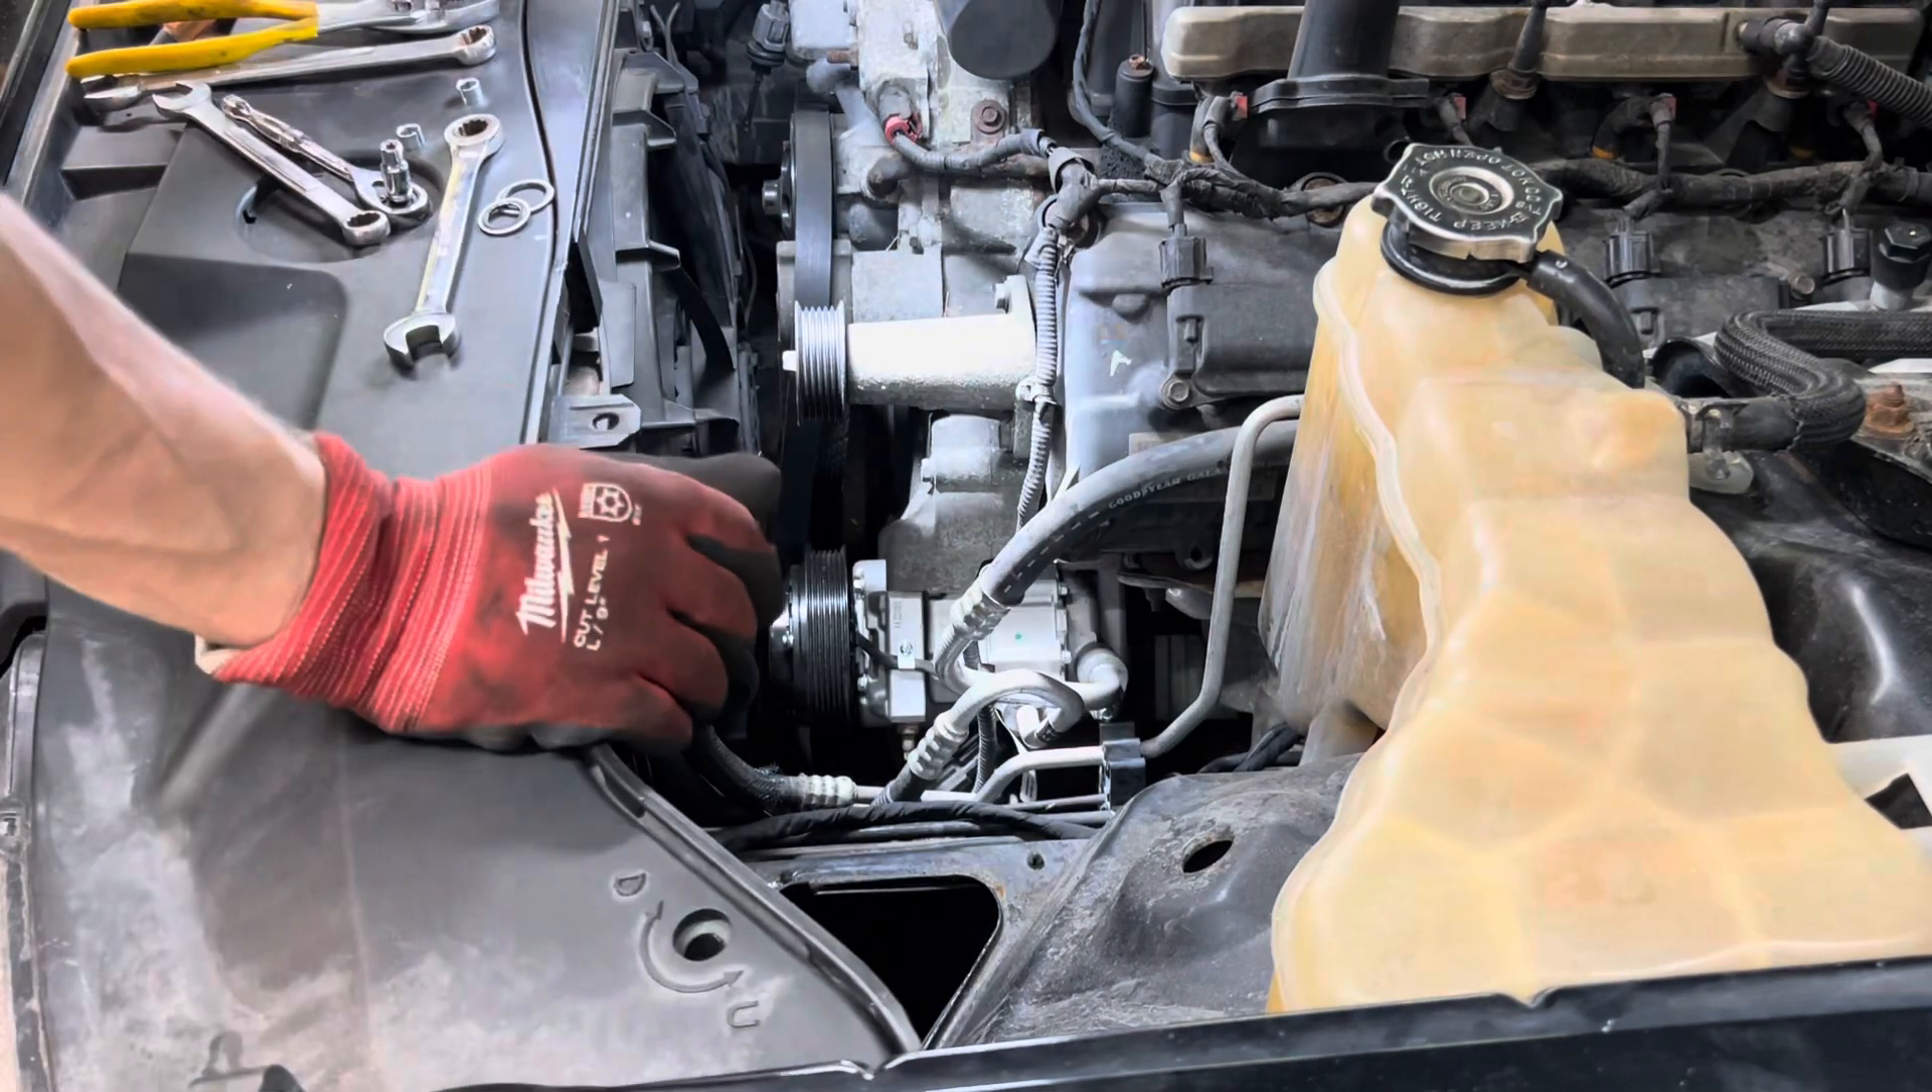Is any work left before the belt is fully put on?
Yes.